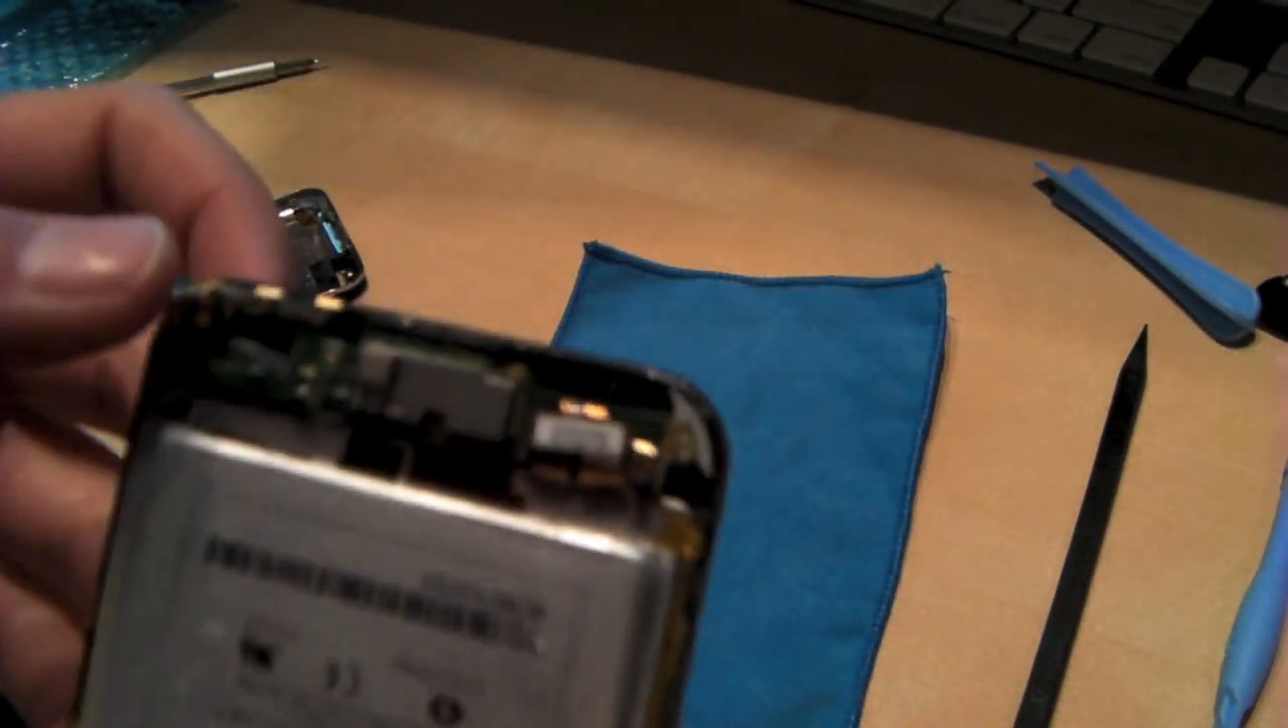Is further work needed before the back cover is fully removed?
No.